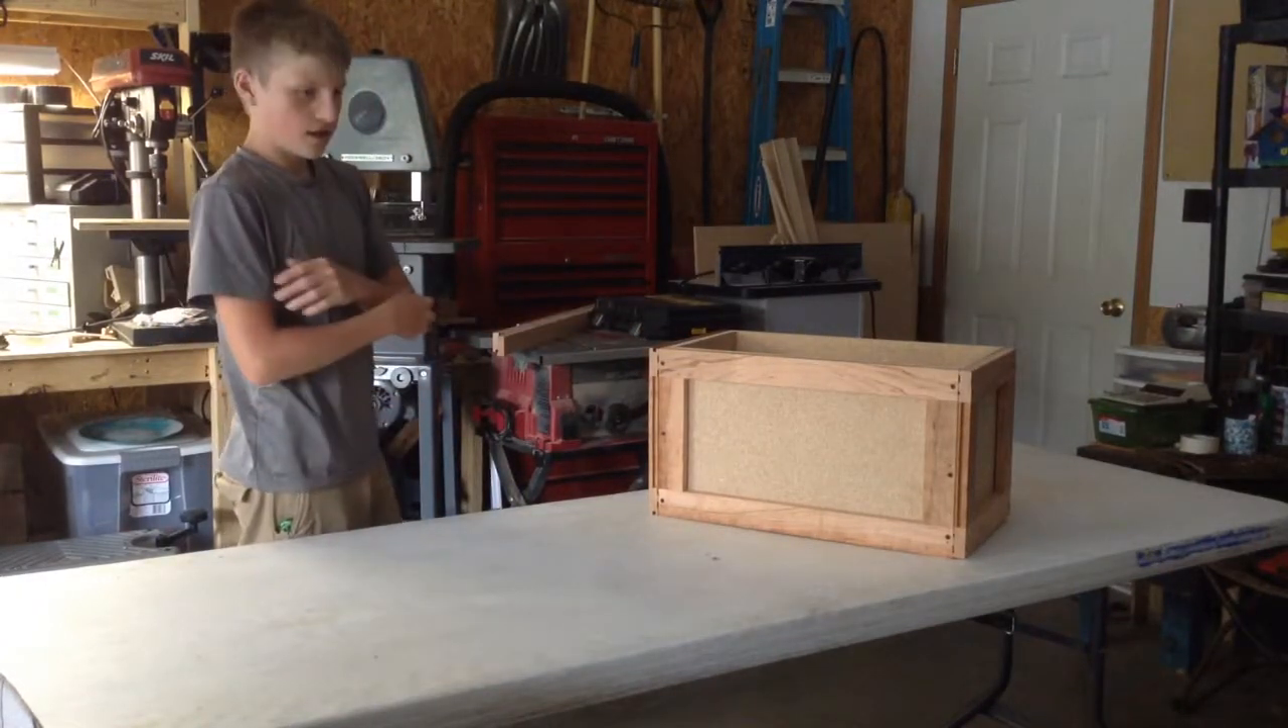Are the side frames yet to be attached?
No.